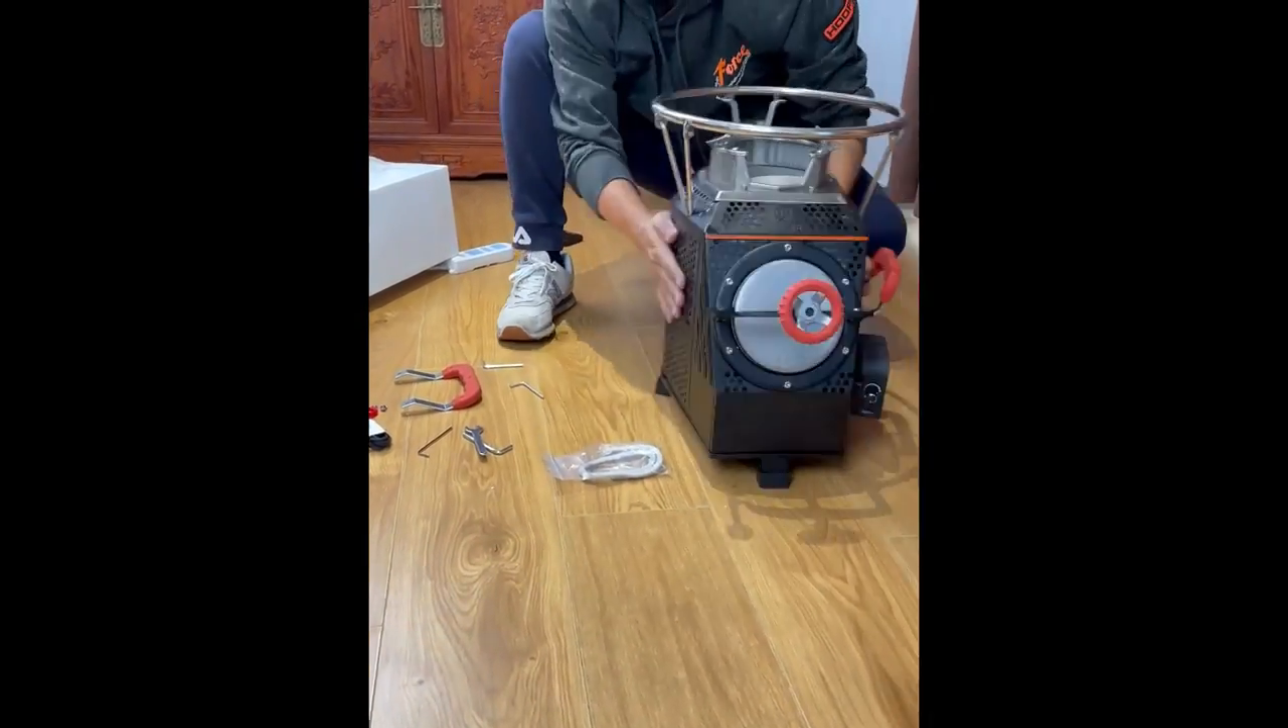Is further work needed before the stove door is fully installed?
No.